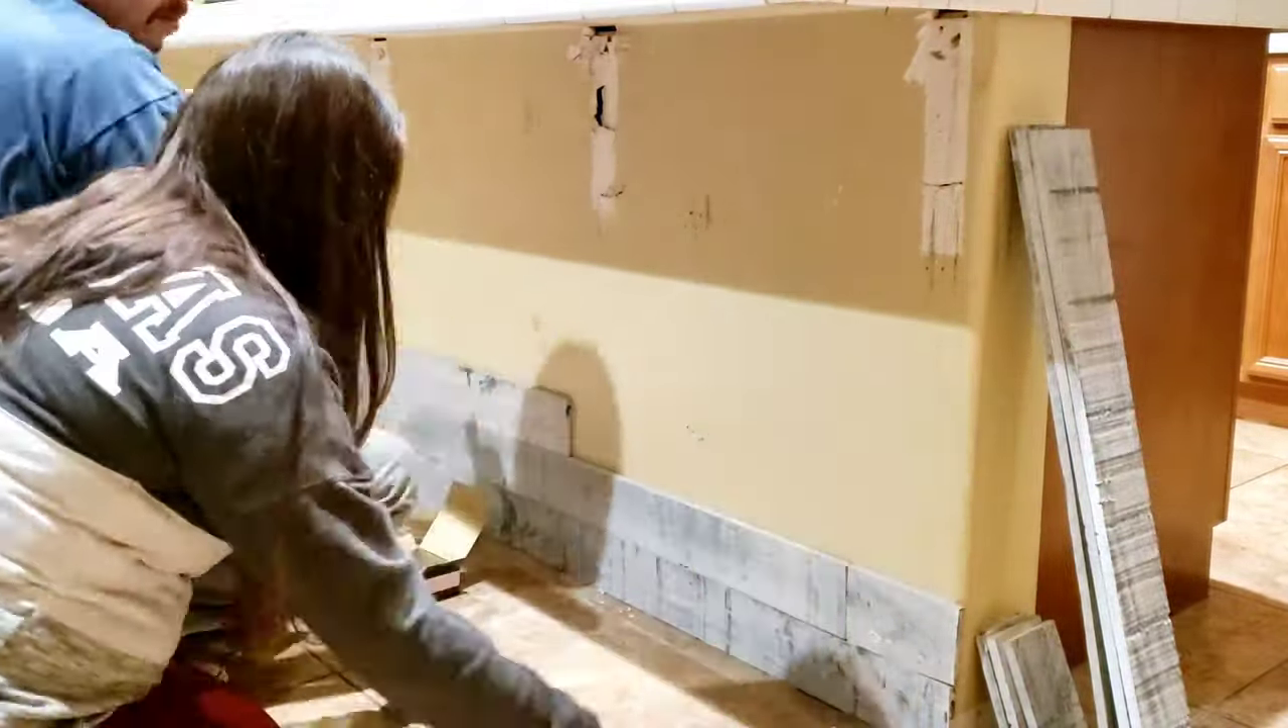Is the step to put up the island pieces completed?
No.